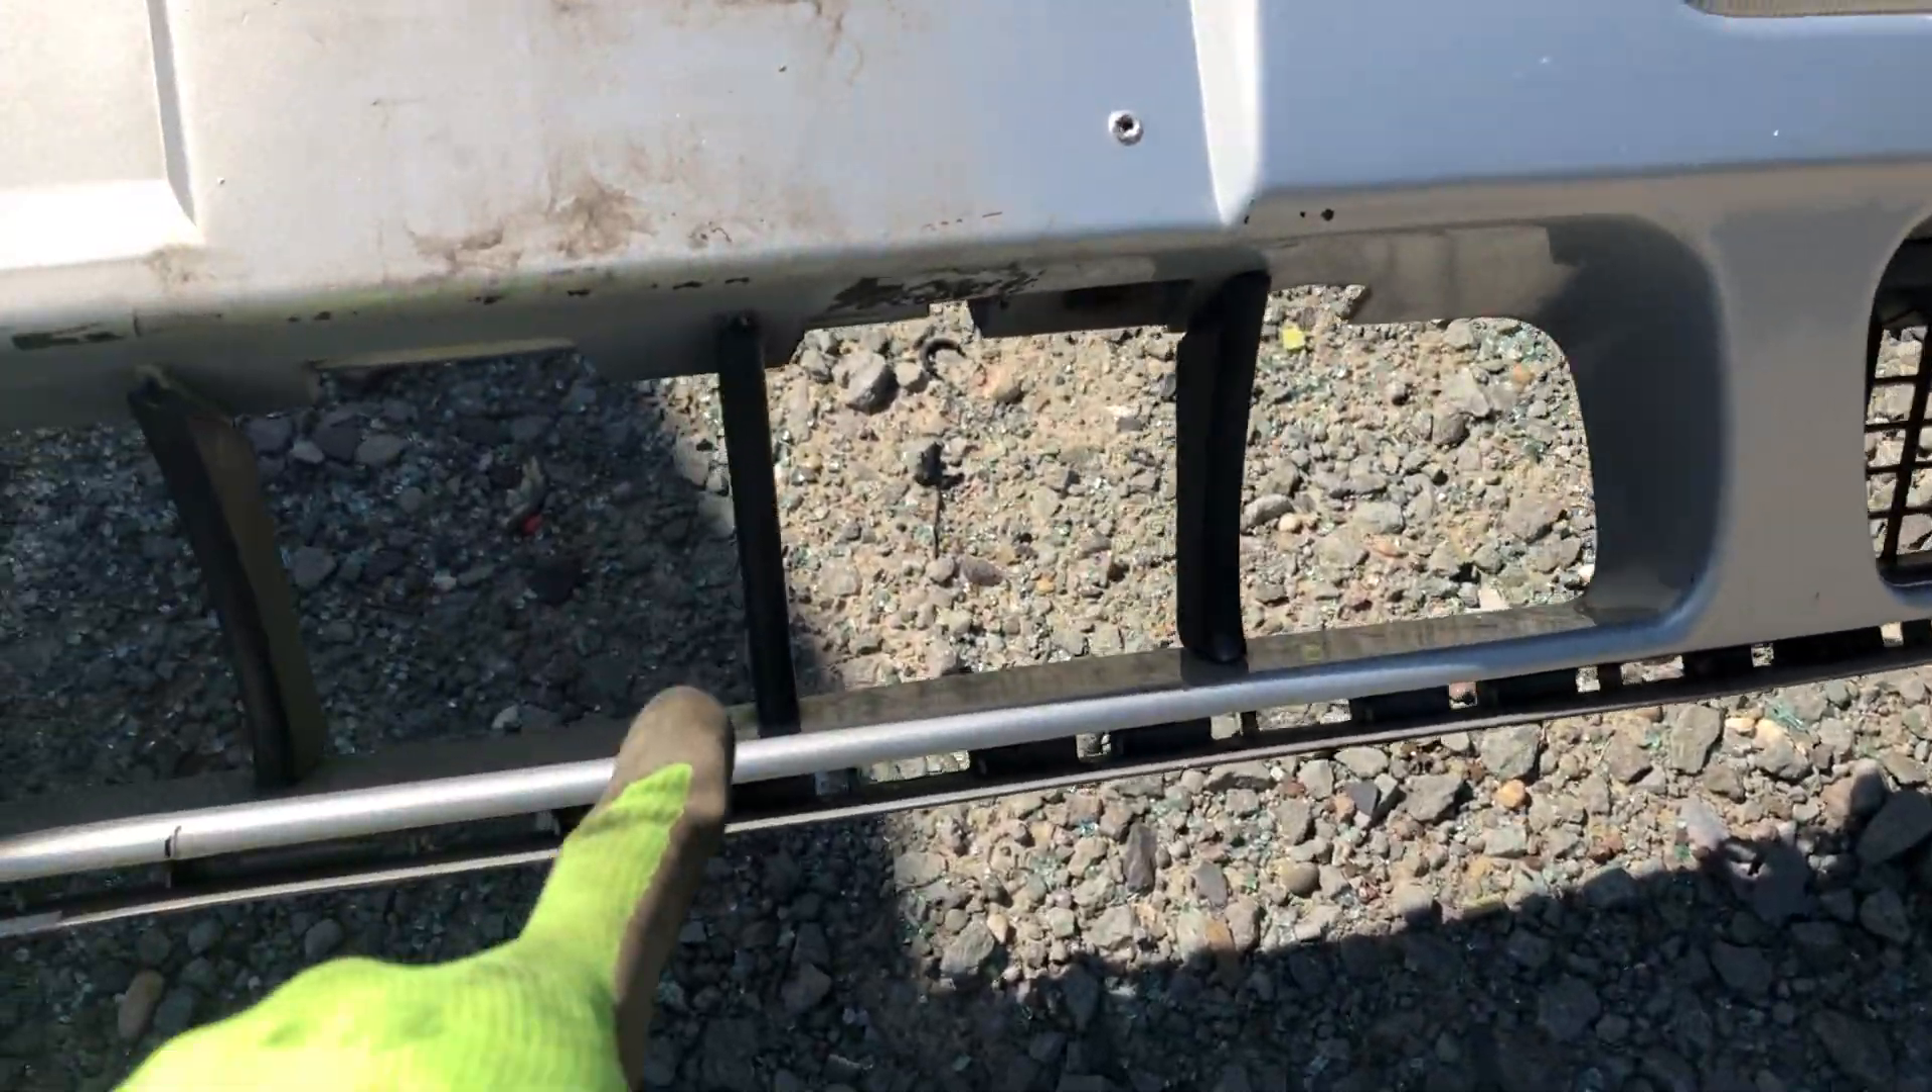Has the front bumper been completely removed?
Yes.